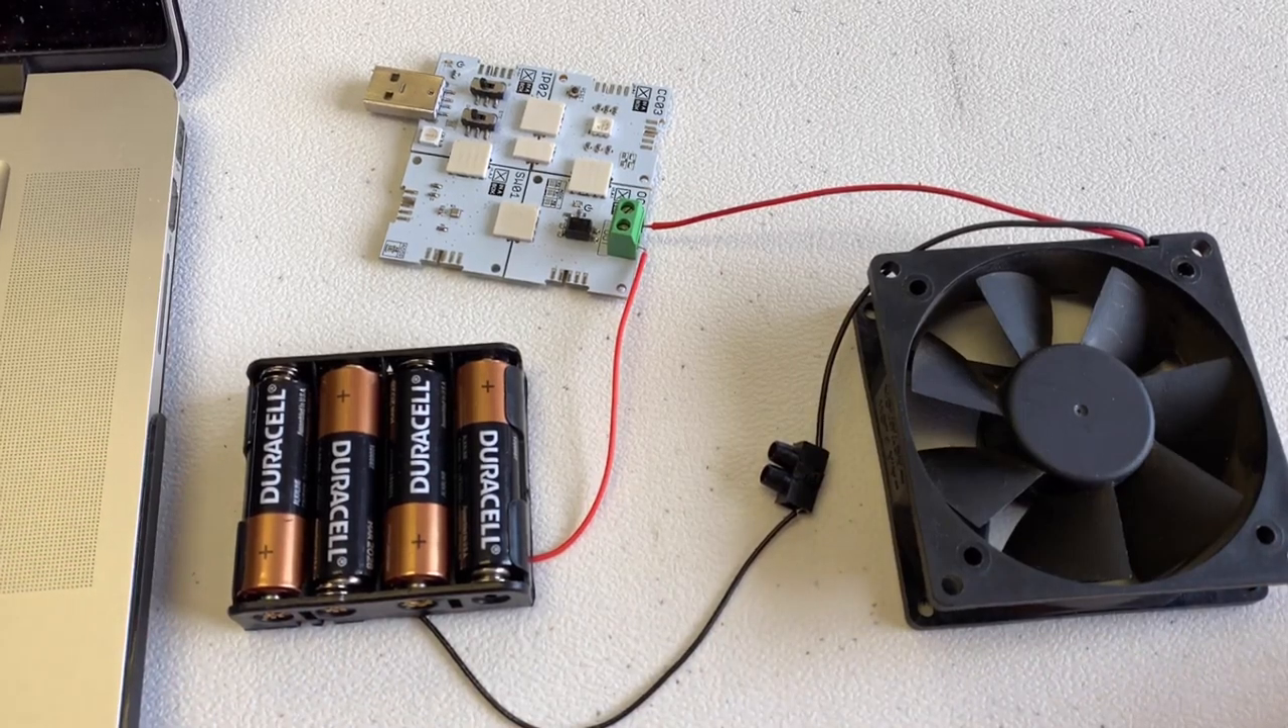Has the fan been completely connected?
Yes.